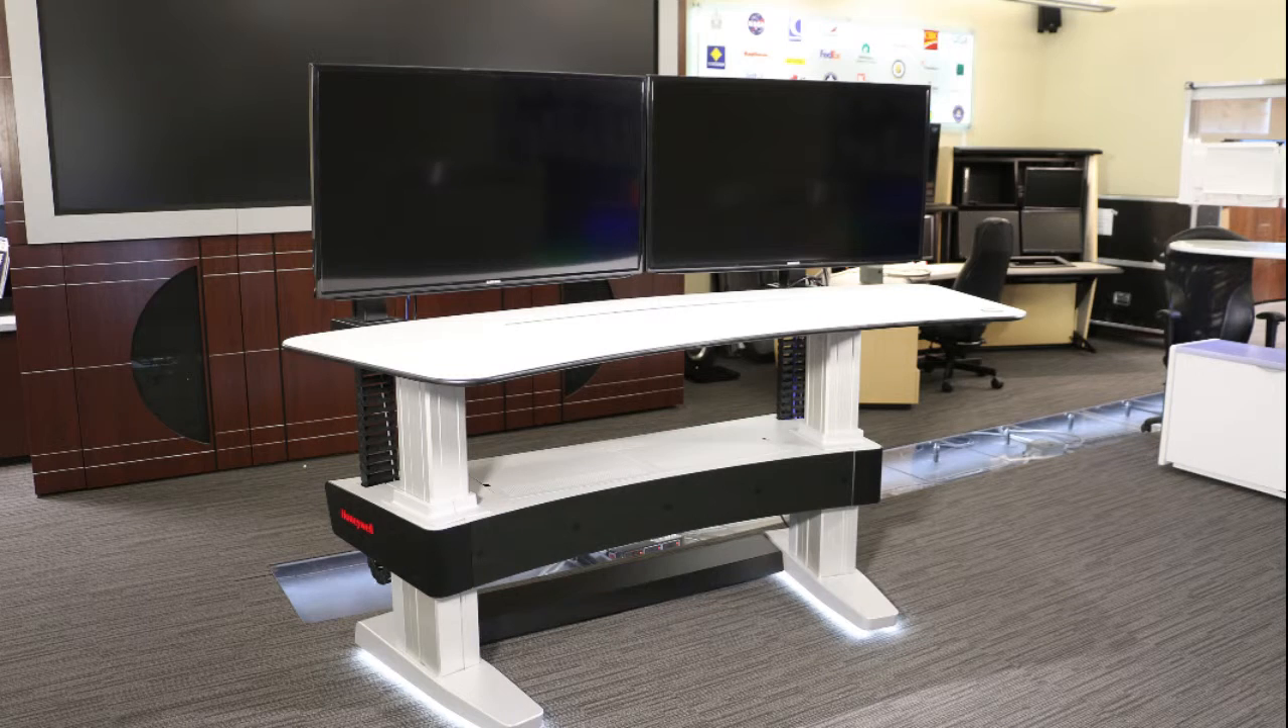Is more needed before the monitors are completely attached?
No.